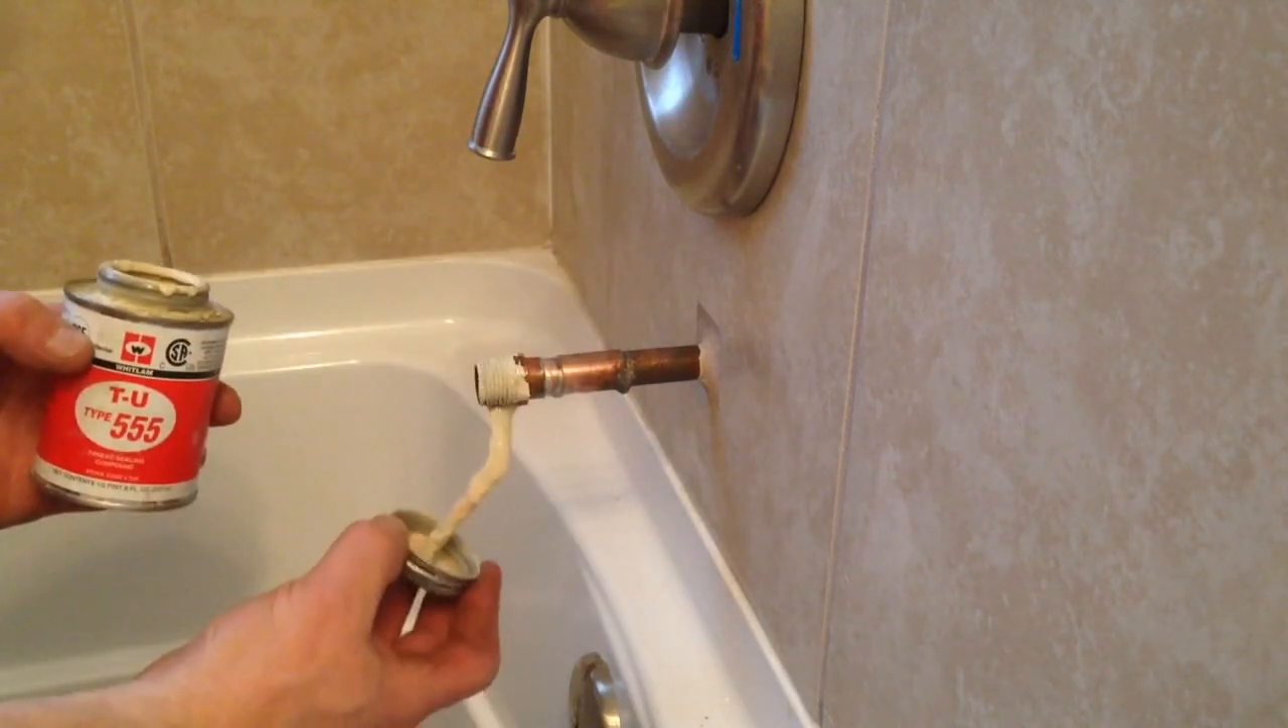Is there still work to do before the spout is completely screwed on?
Yes.